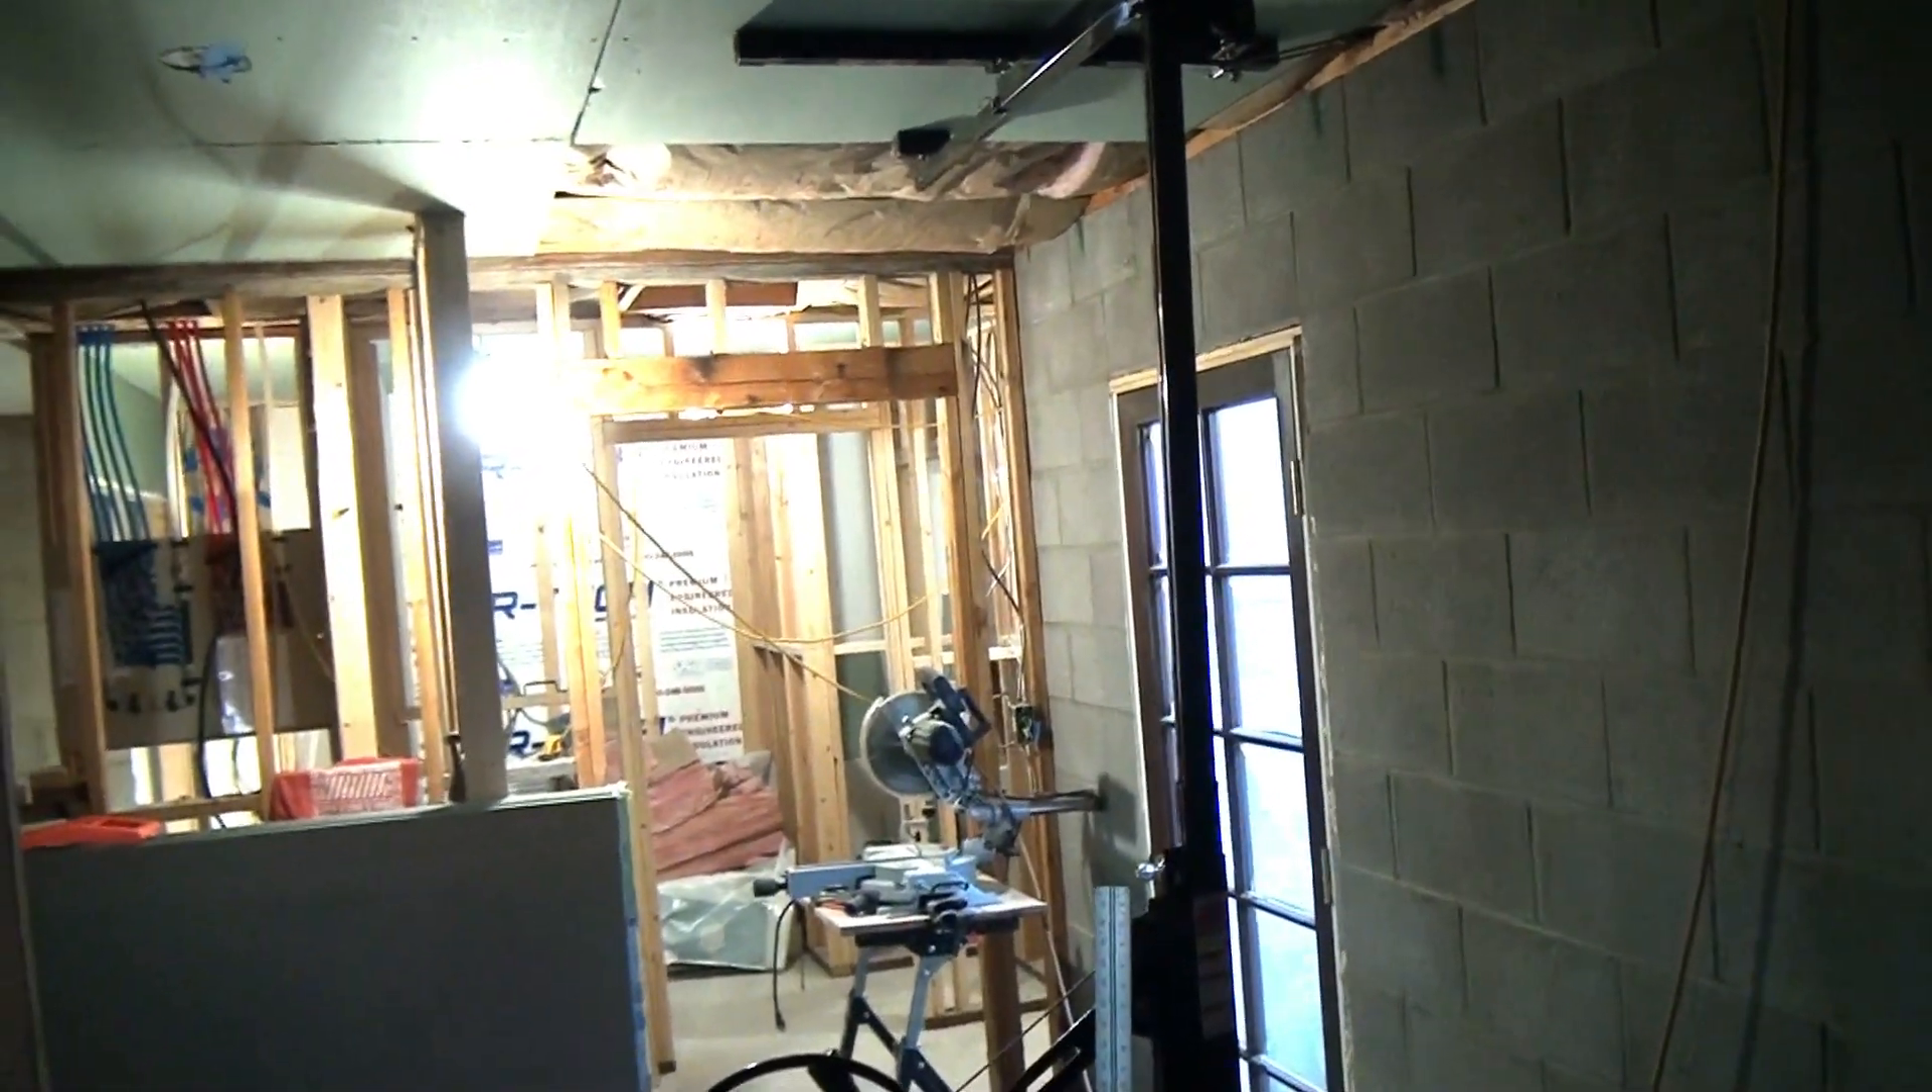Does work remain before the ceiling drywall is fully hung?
Yes.